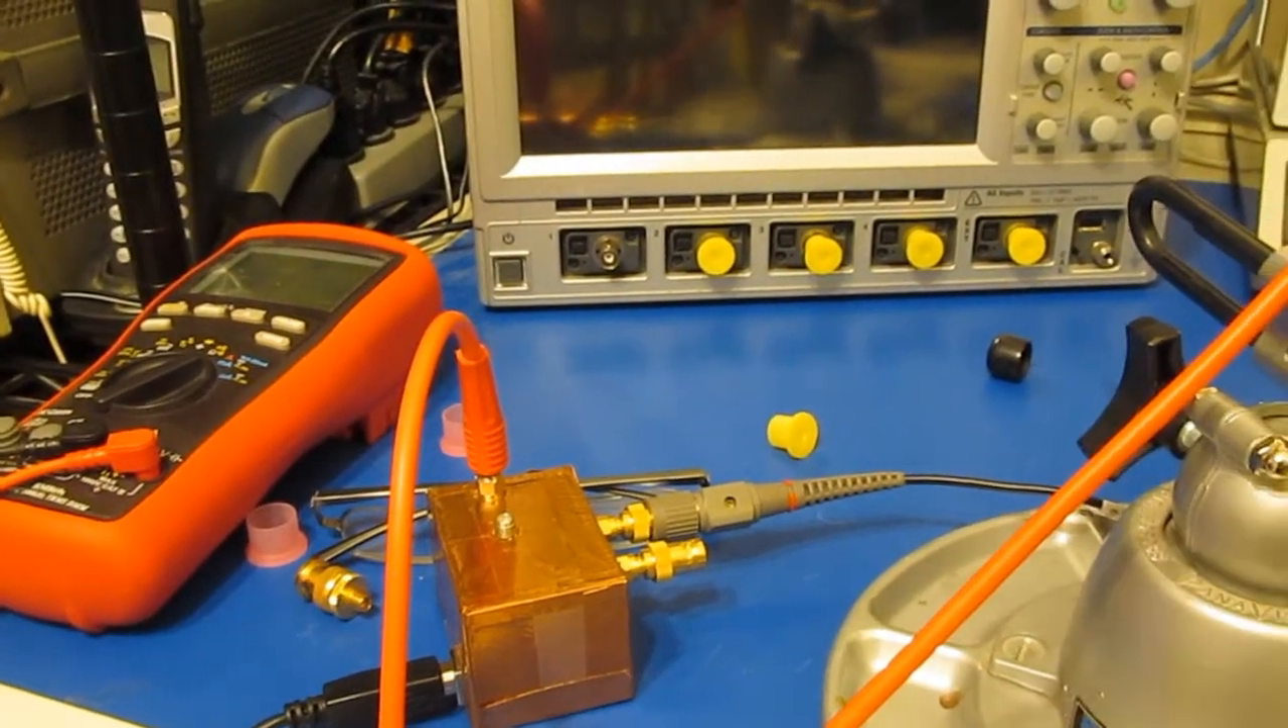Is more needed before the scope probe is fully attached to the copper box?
No.